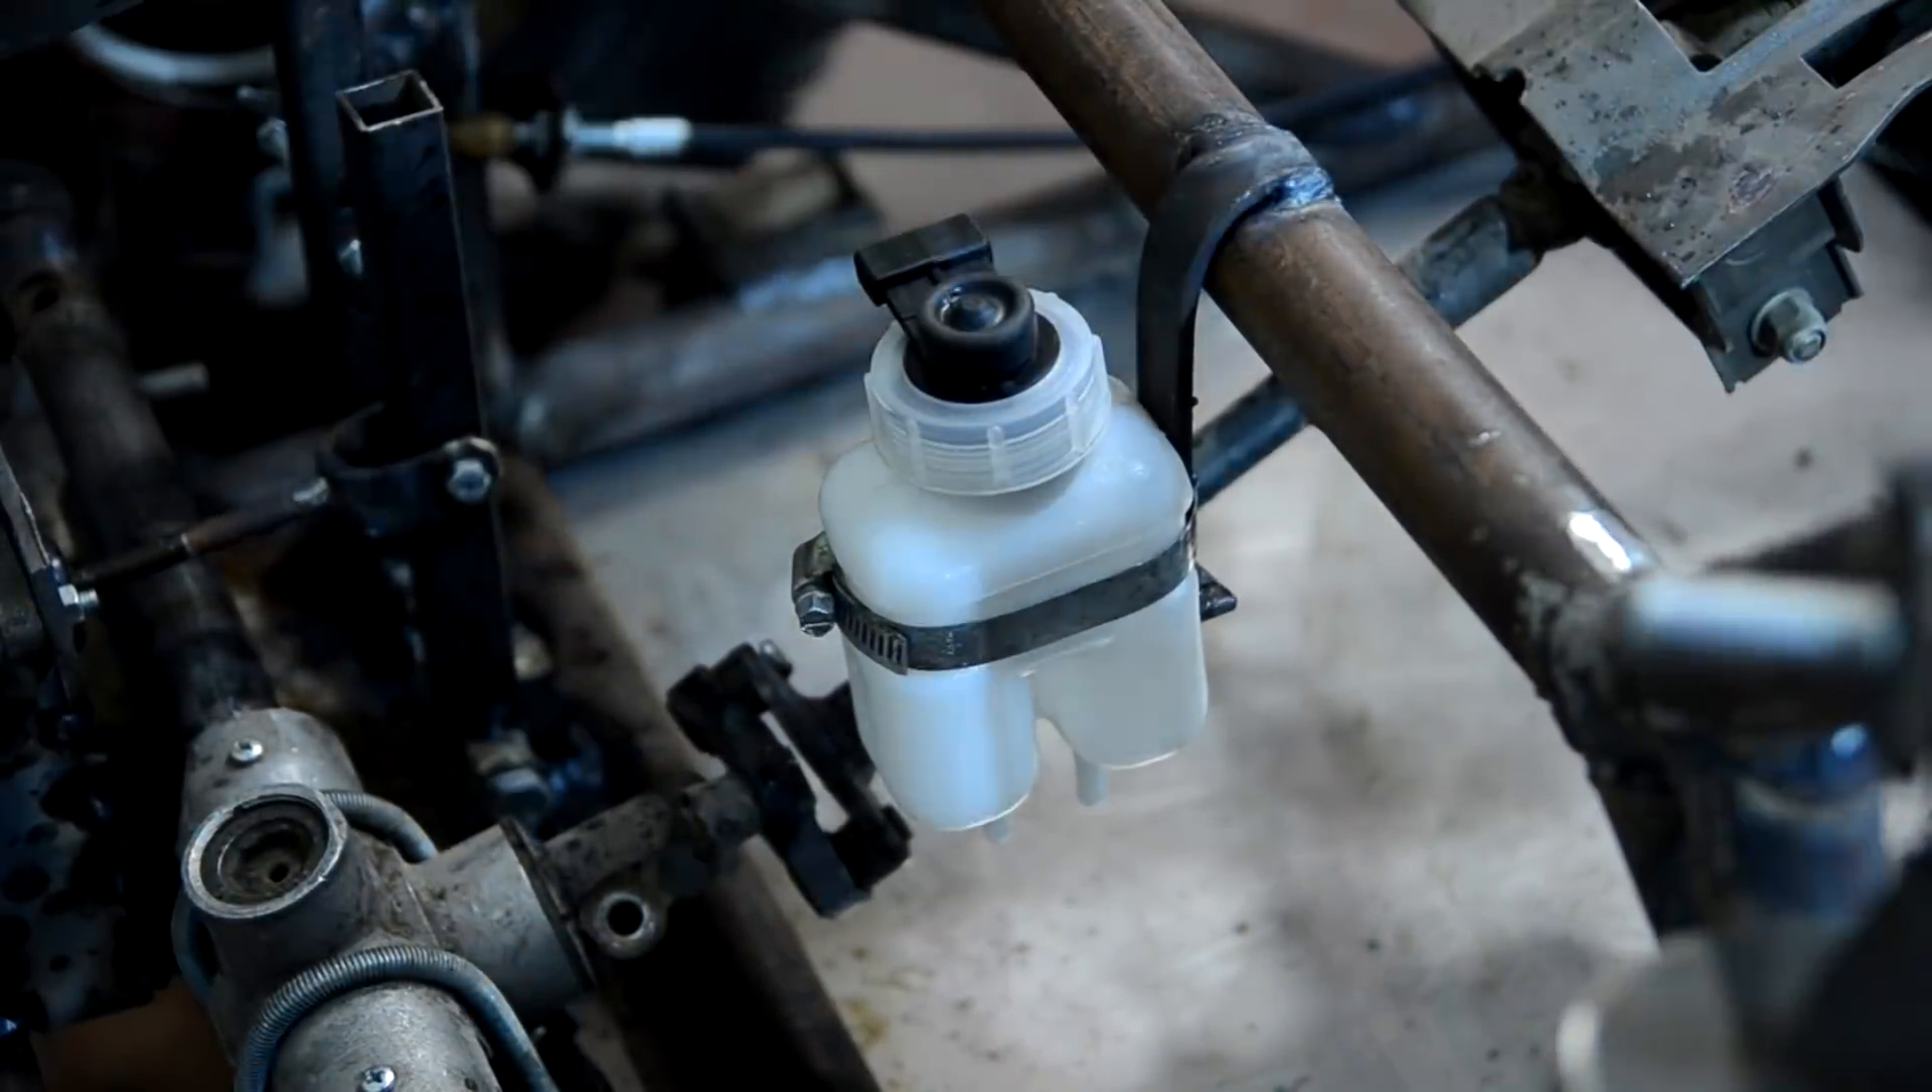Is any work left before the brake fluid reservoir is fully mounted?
No.